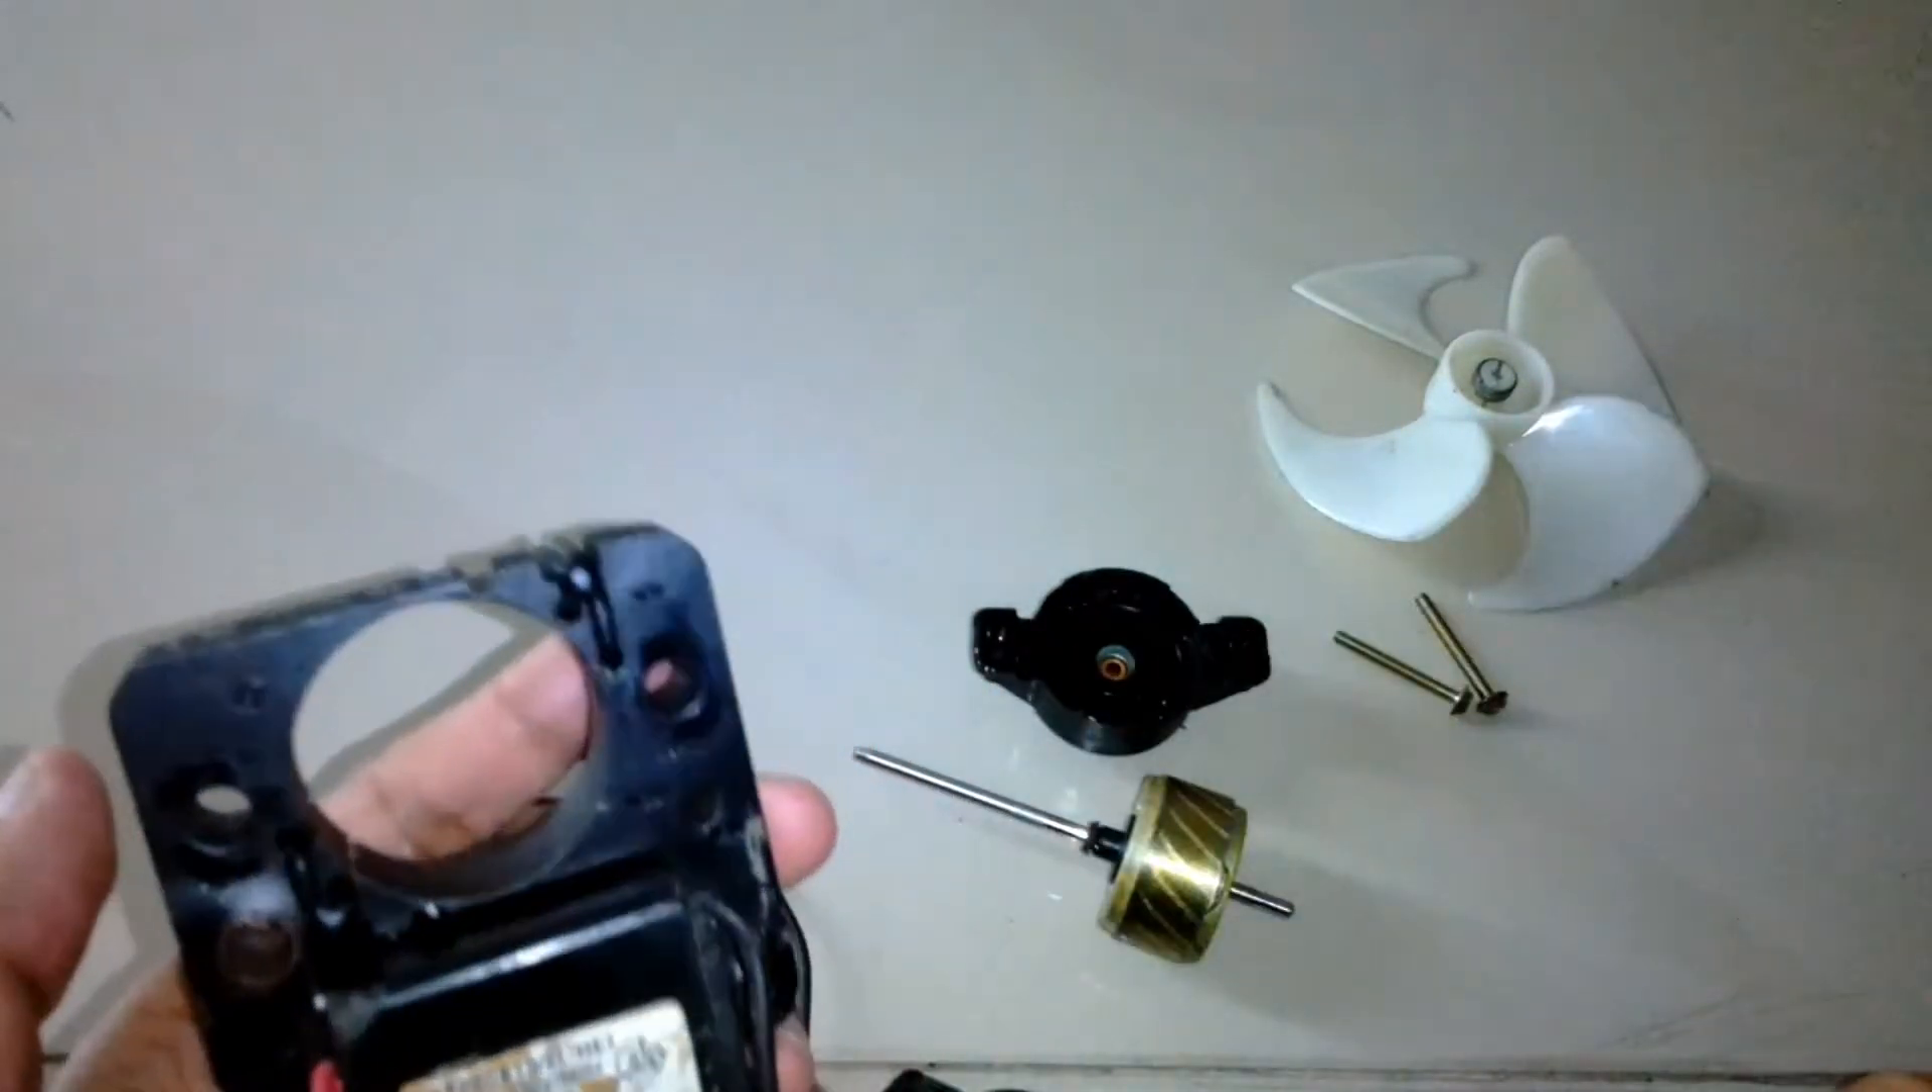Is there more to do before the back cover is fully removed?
No.